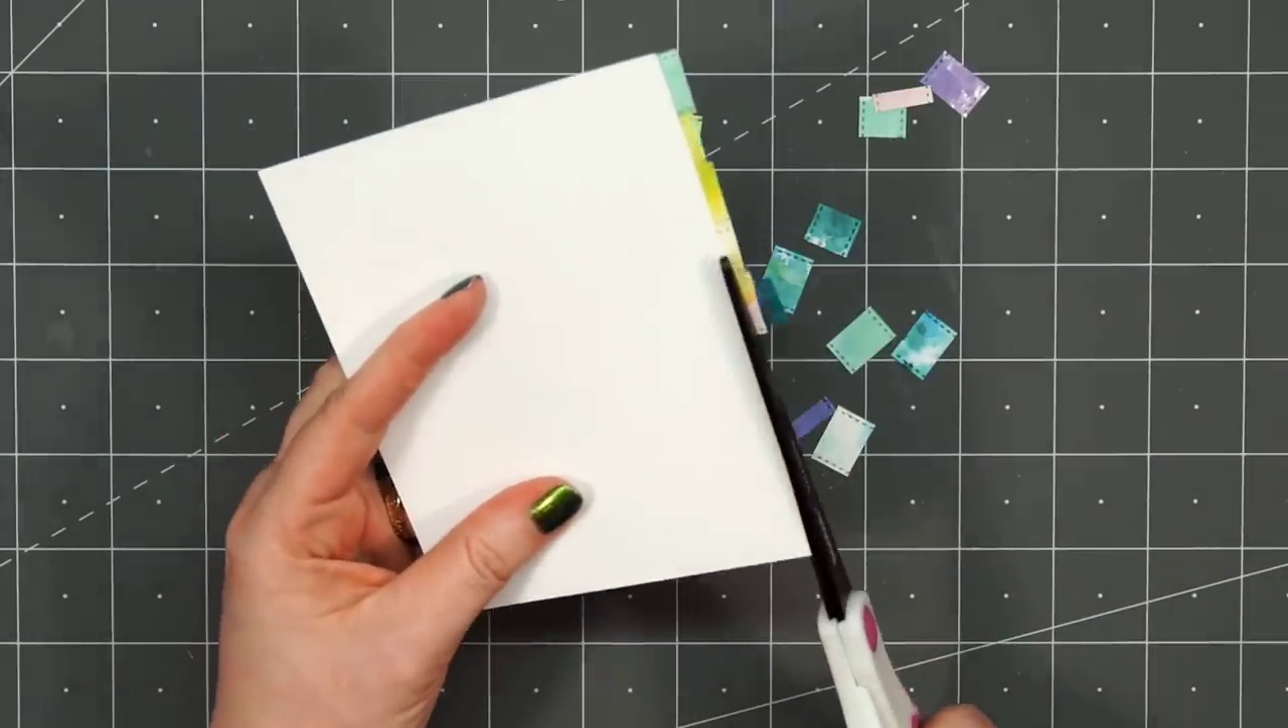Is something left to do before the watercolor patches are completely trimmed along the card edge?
Yes.